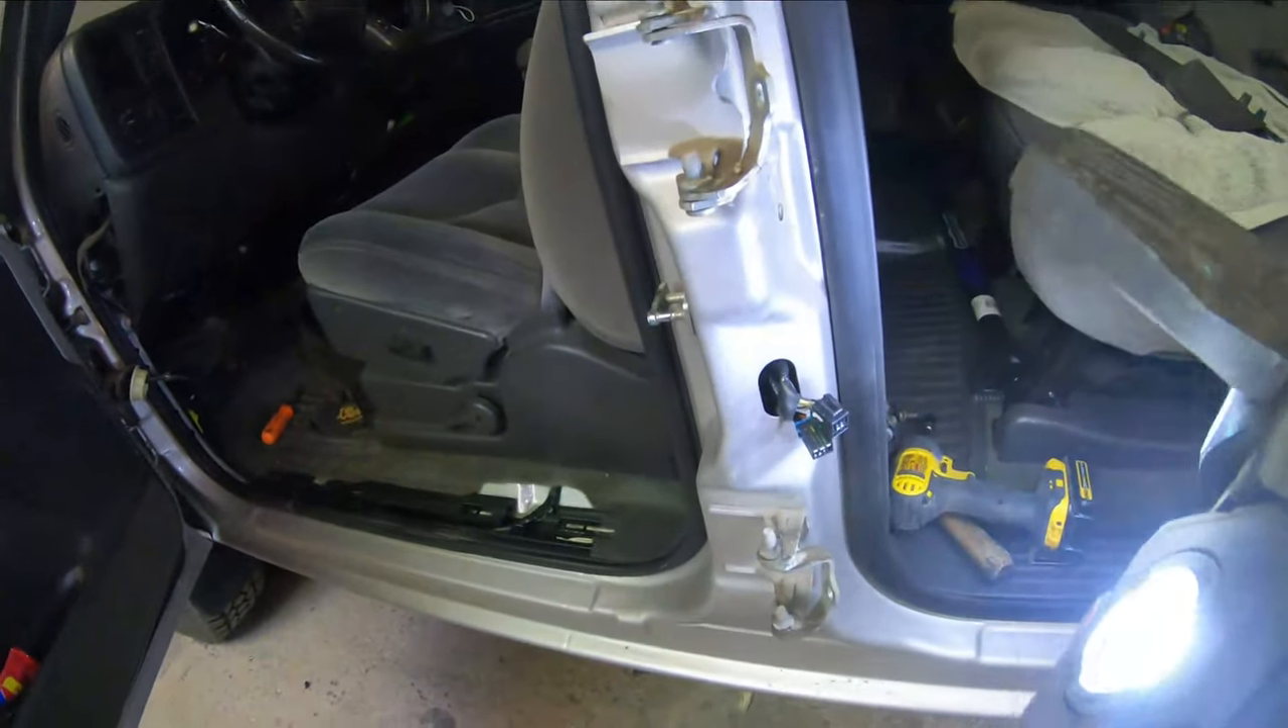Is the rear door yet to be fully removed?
No.